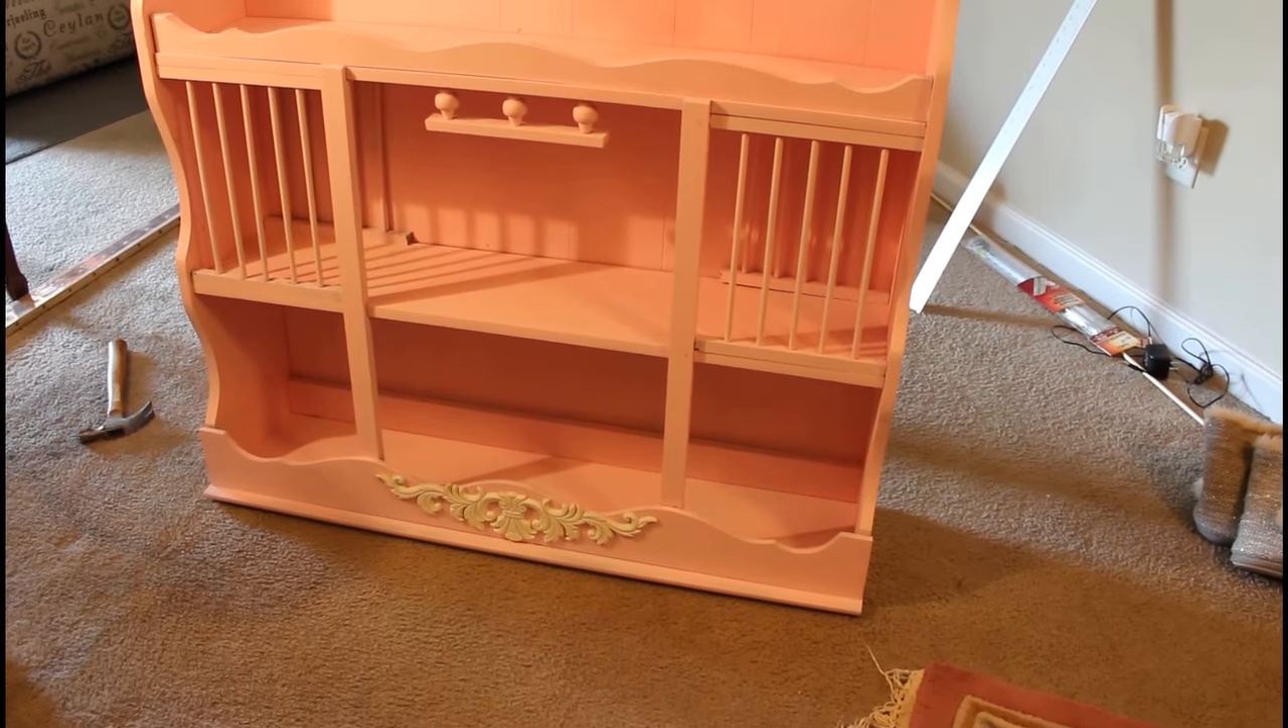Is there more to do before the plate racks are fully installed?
No.